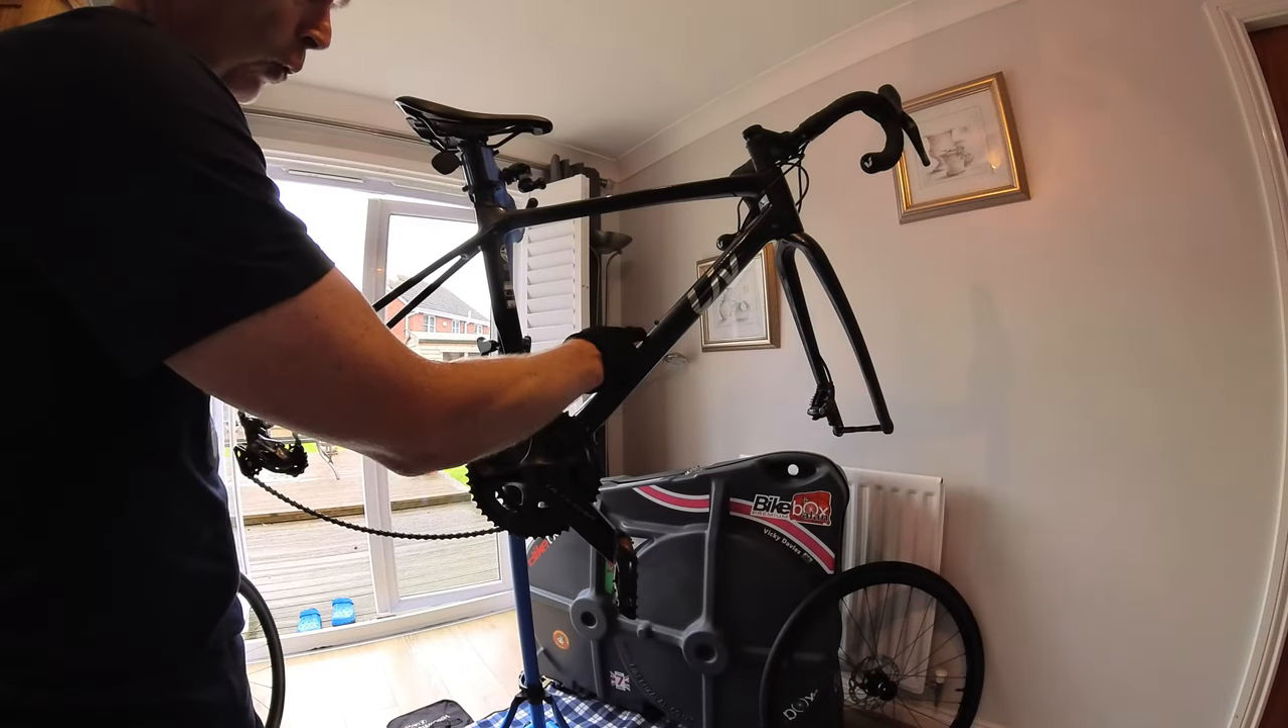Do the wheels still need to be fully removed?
No.